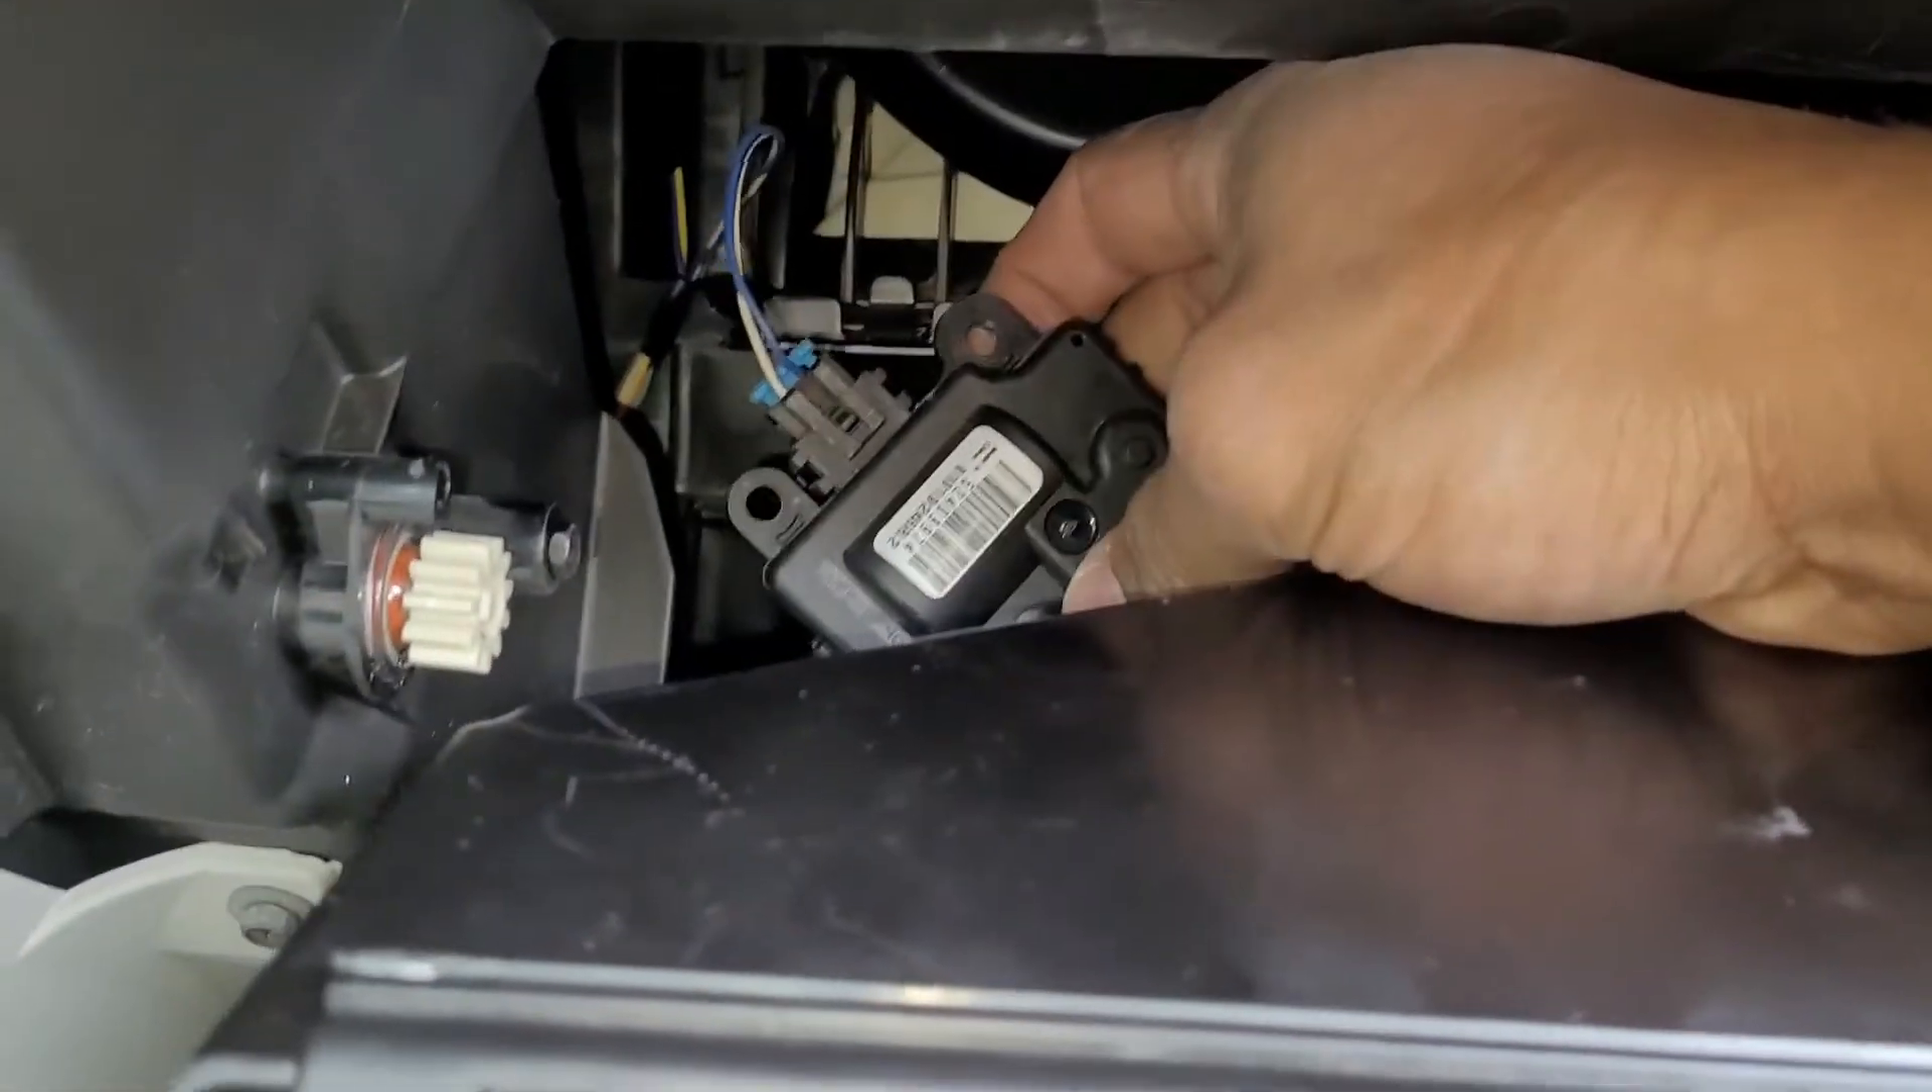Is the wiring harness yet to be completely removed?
Yes.